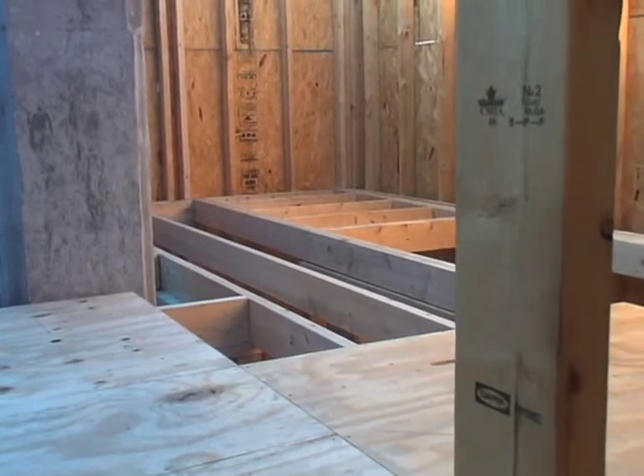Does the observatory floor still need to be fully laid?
Yes.